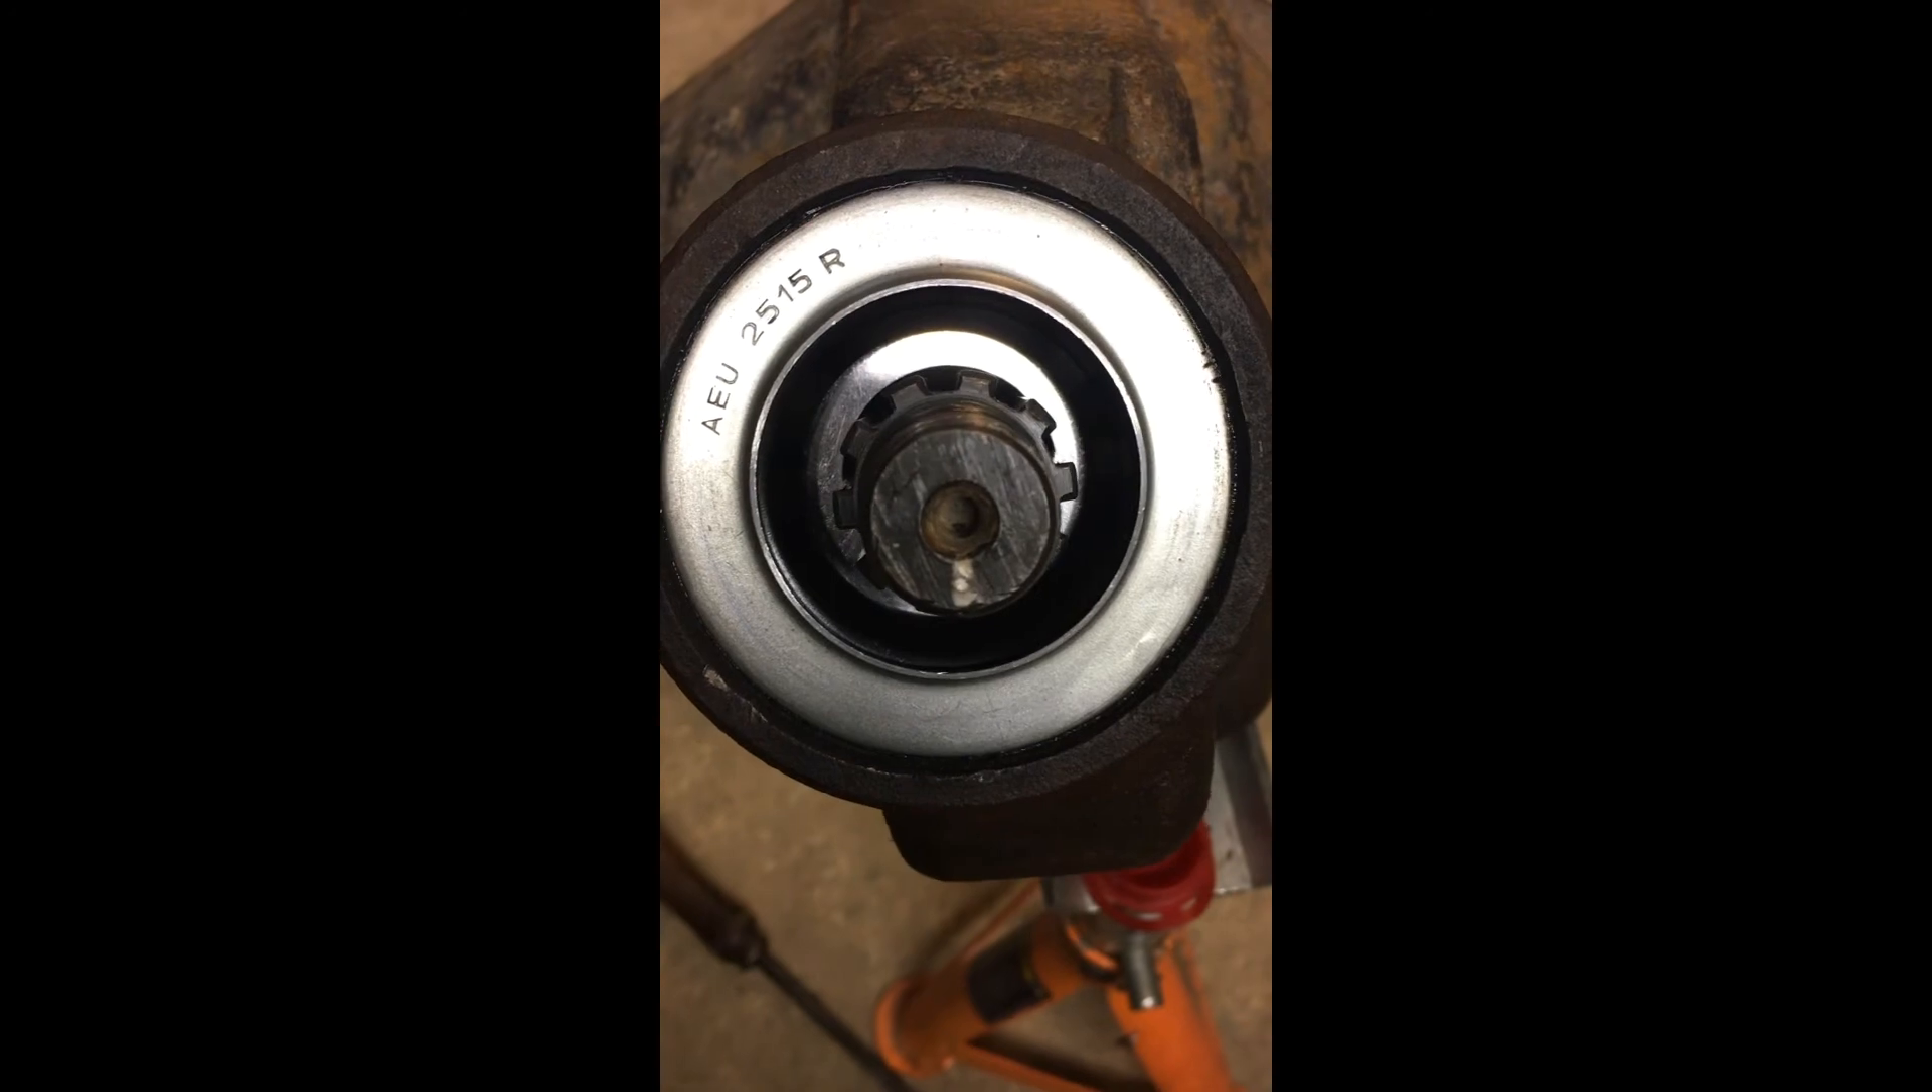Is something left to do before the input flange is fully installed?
Yes.